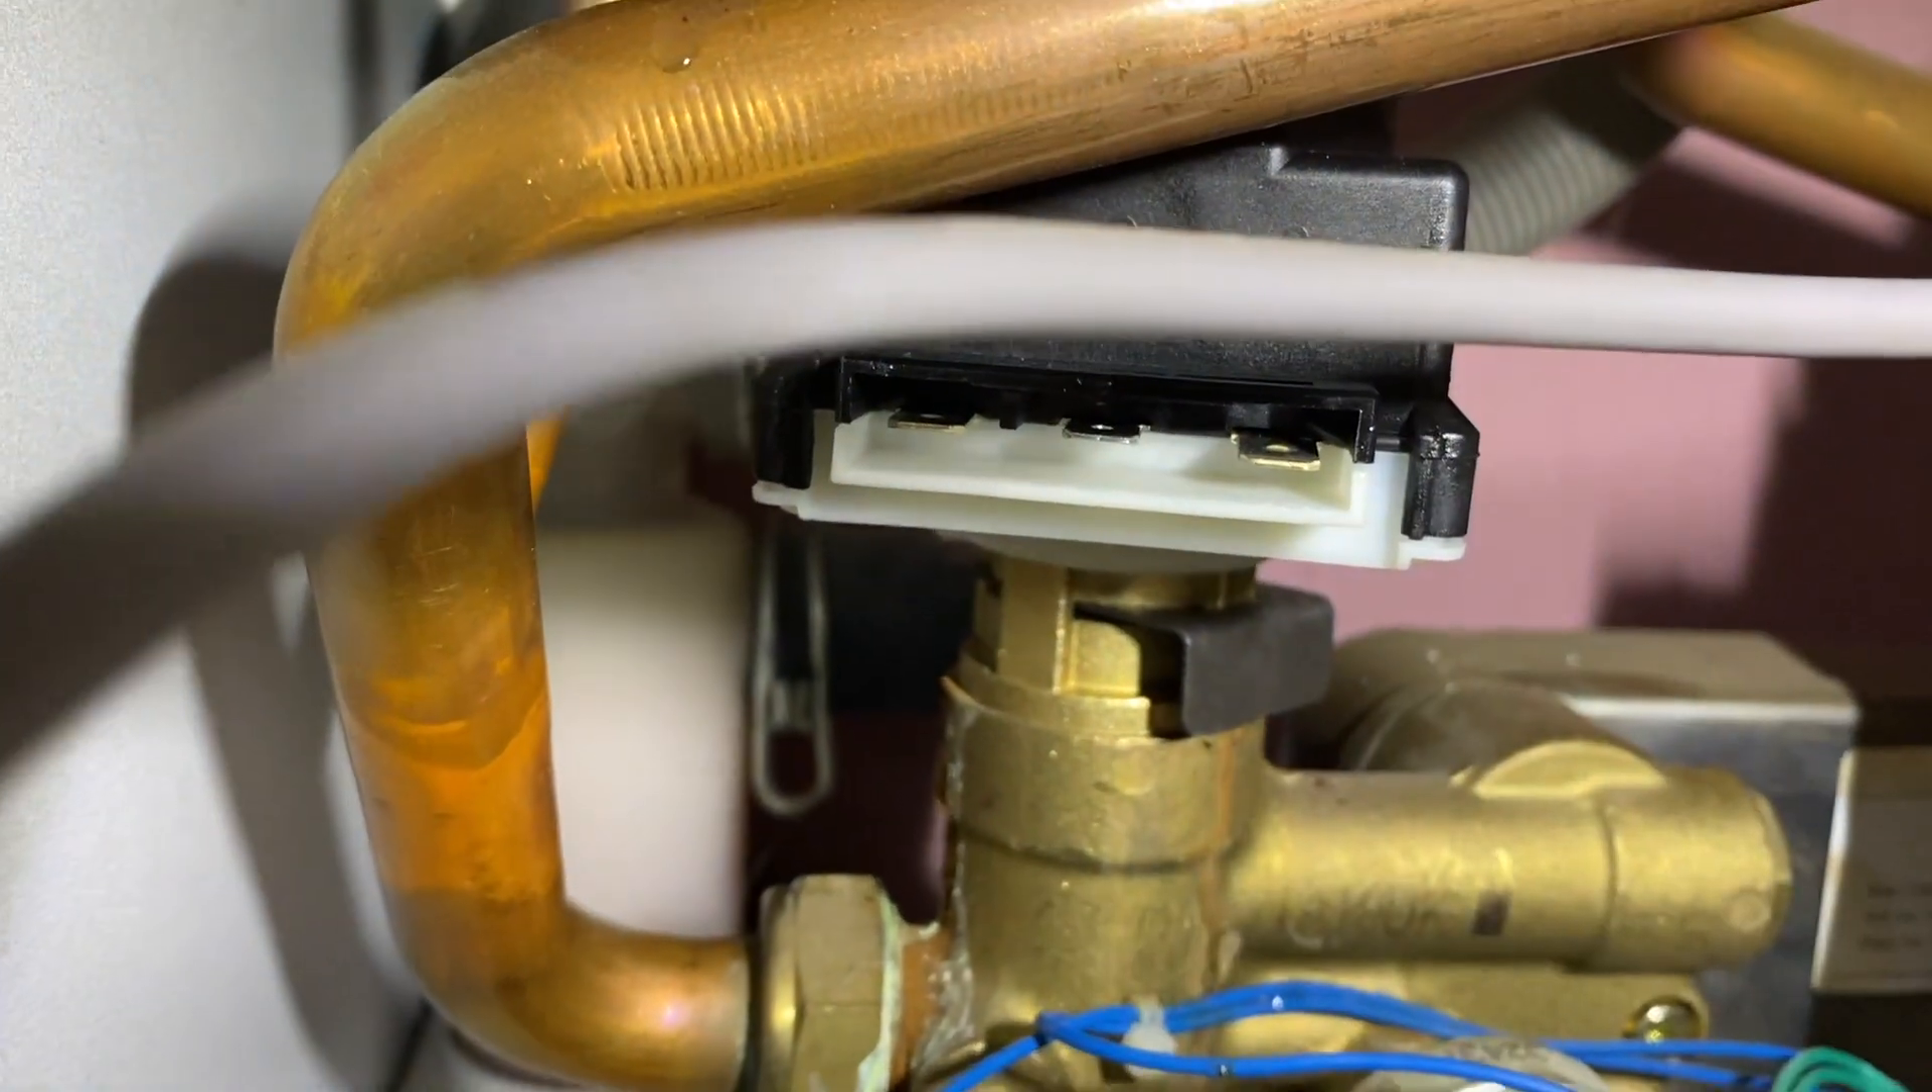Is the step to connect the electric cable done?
No.